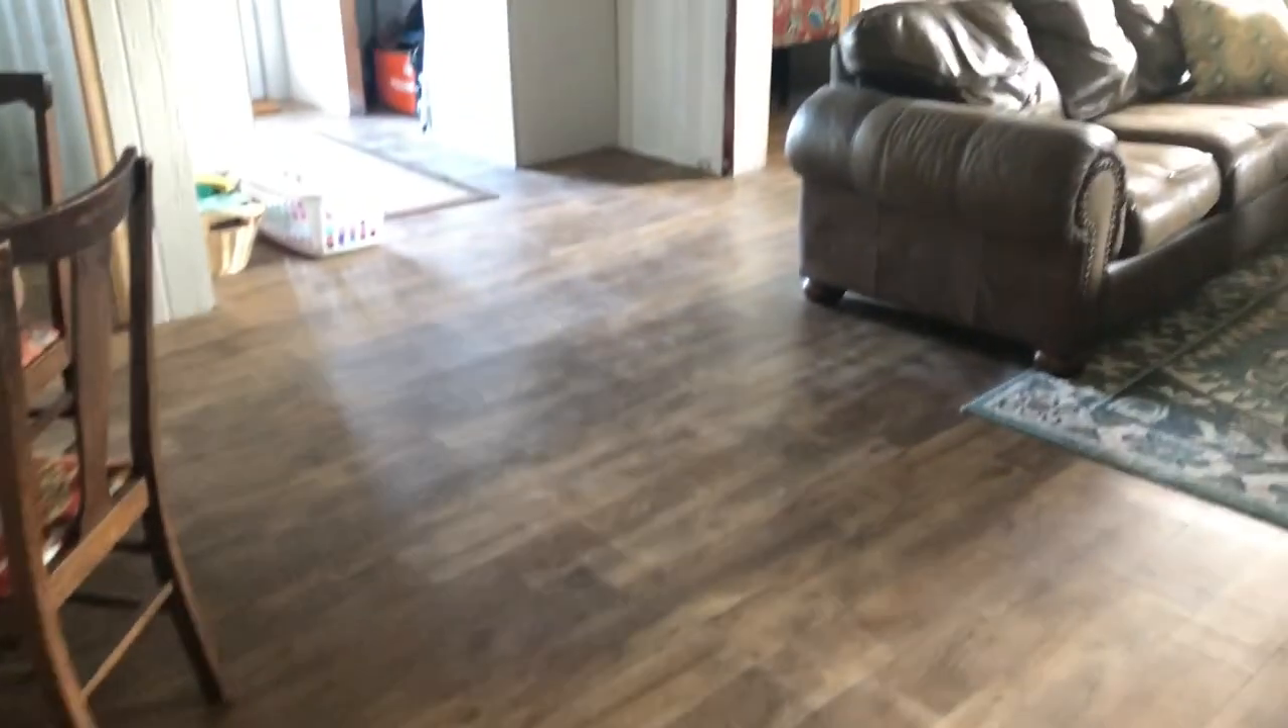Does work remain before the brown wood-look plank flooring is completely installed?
No.